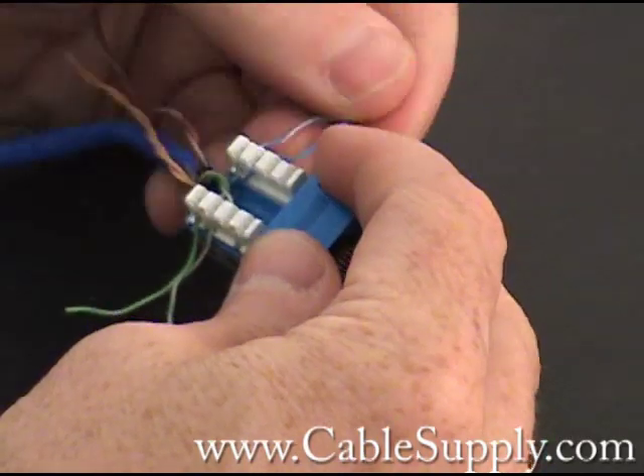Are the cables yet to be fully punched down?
Yes.